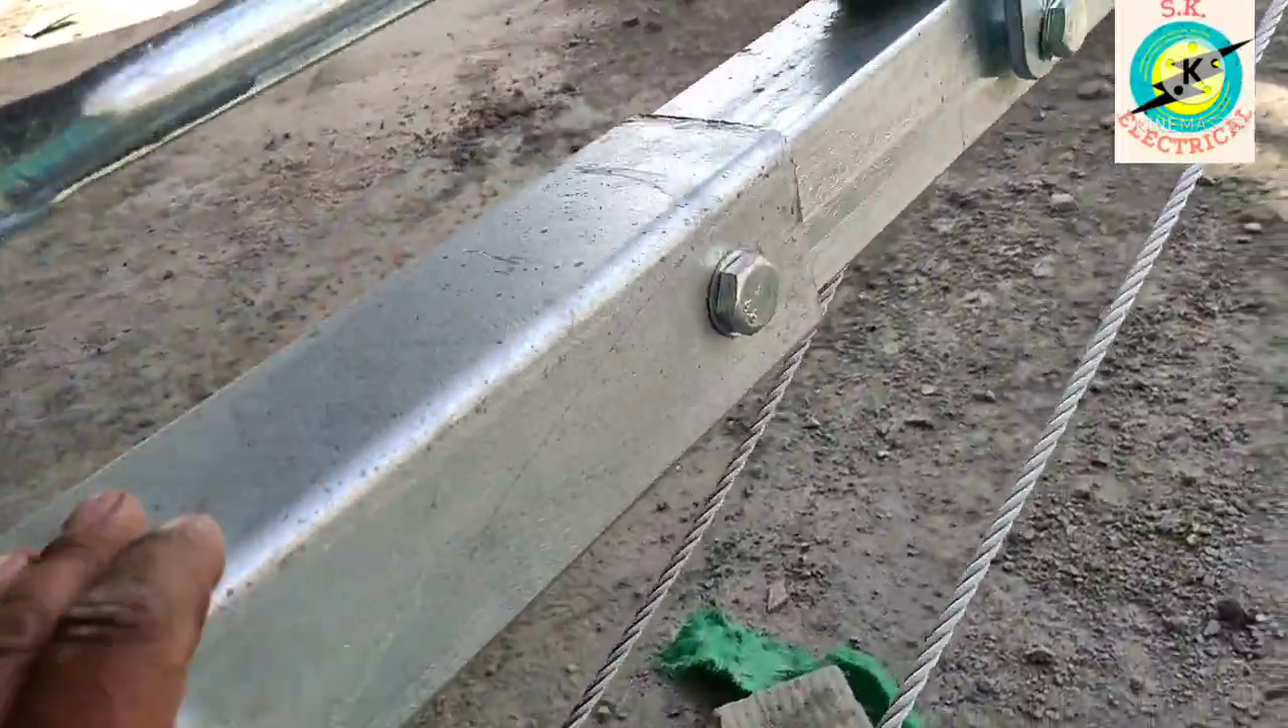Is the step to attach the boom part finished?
Yes.